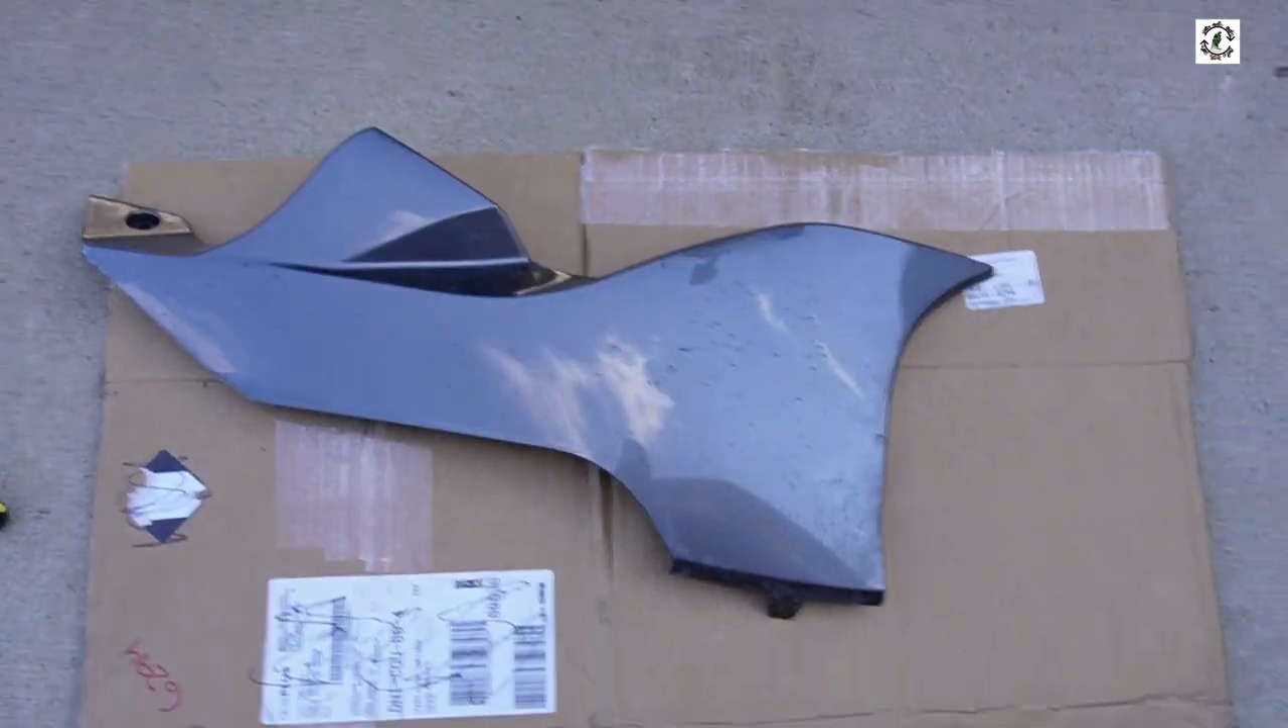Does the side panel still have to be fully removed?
No.